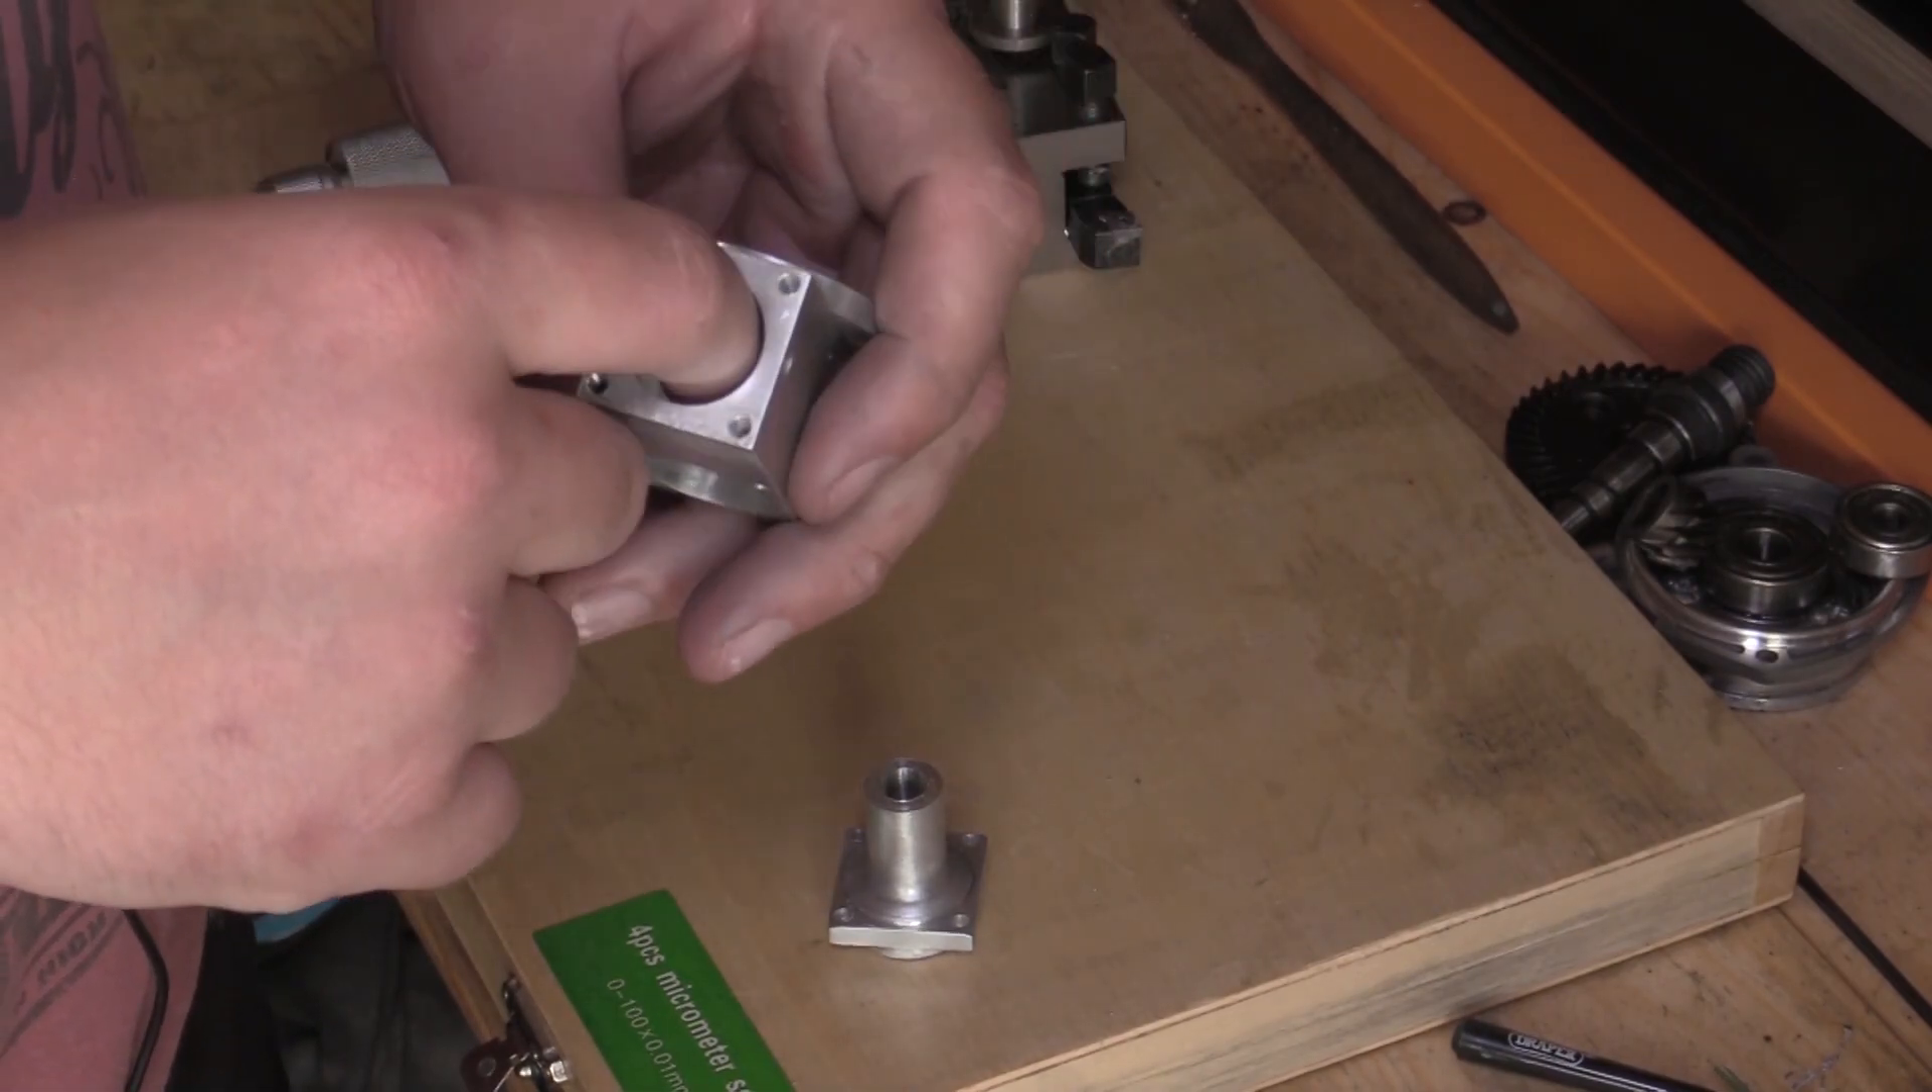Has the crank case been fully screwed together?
No.